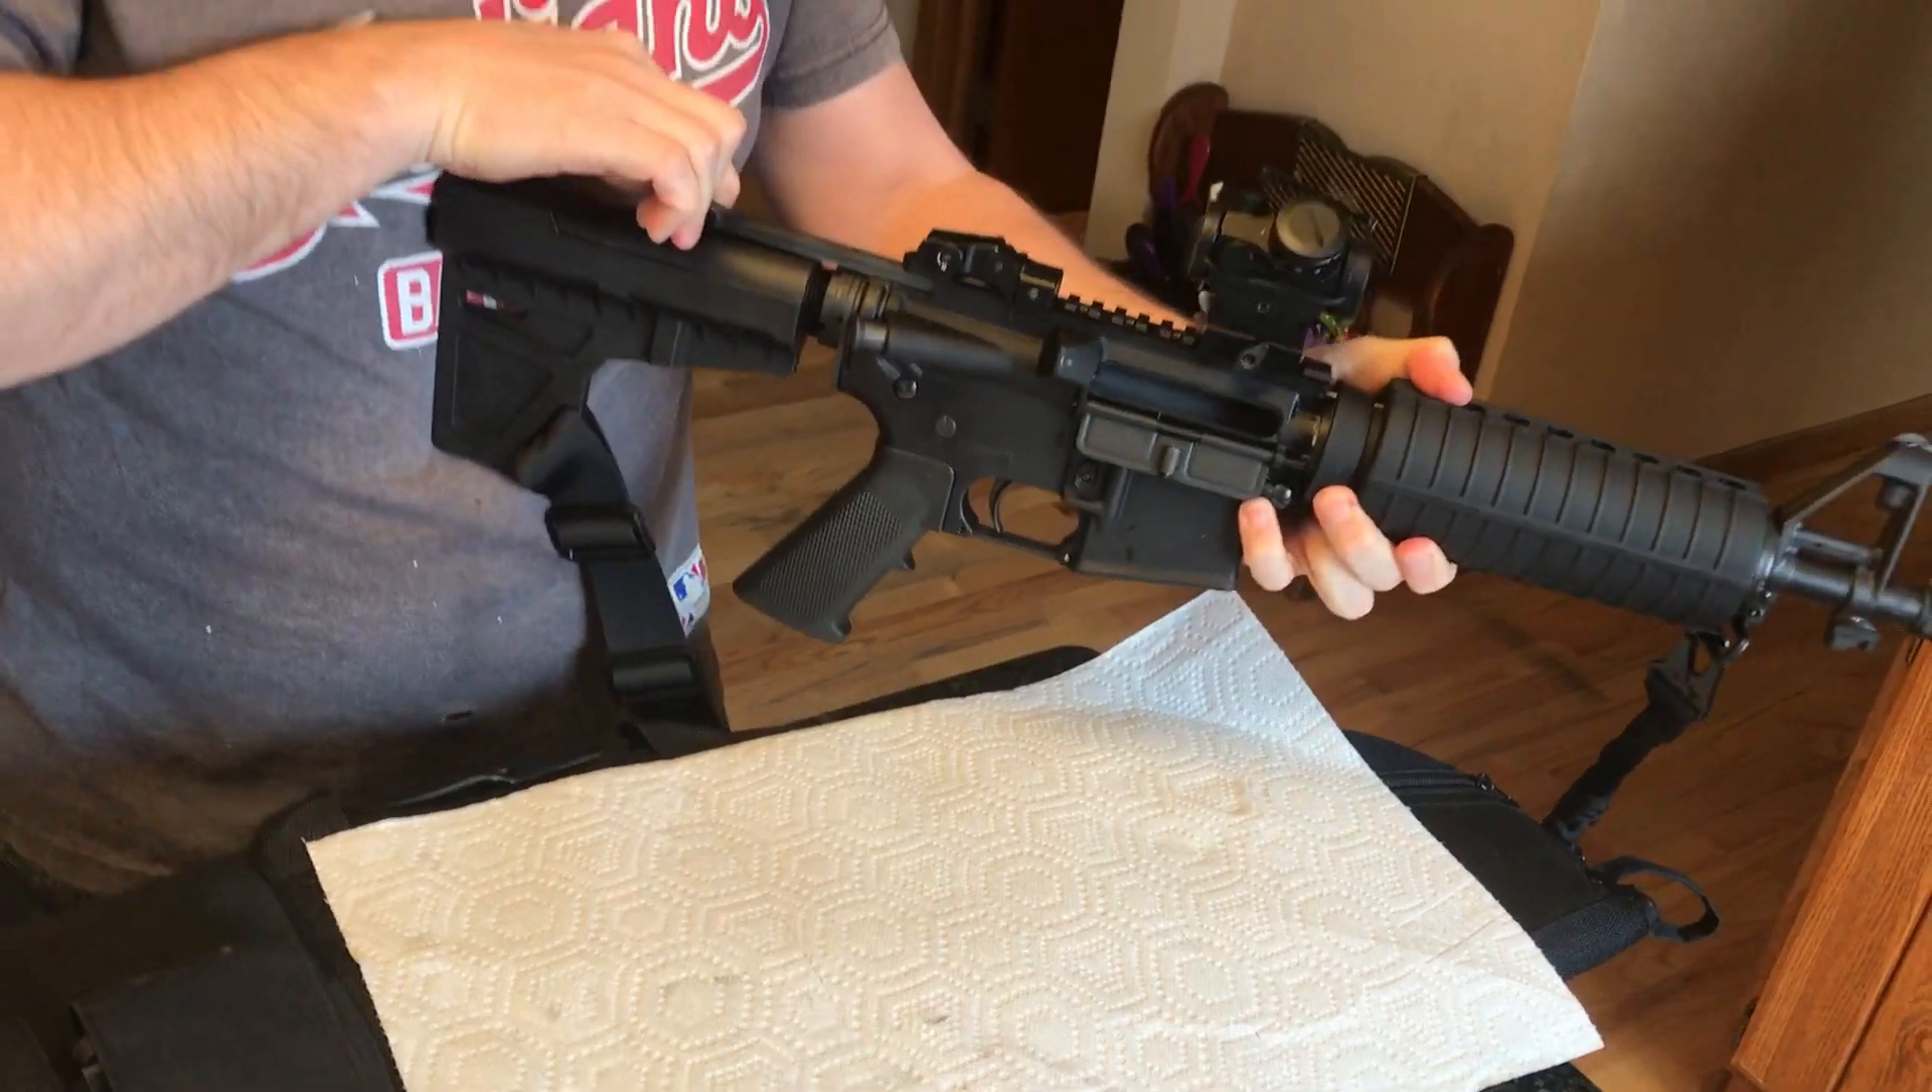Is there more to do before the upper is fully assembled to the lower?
No.